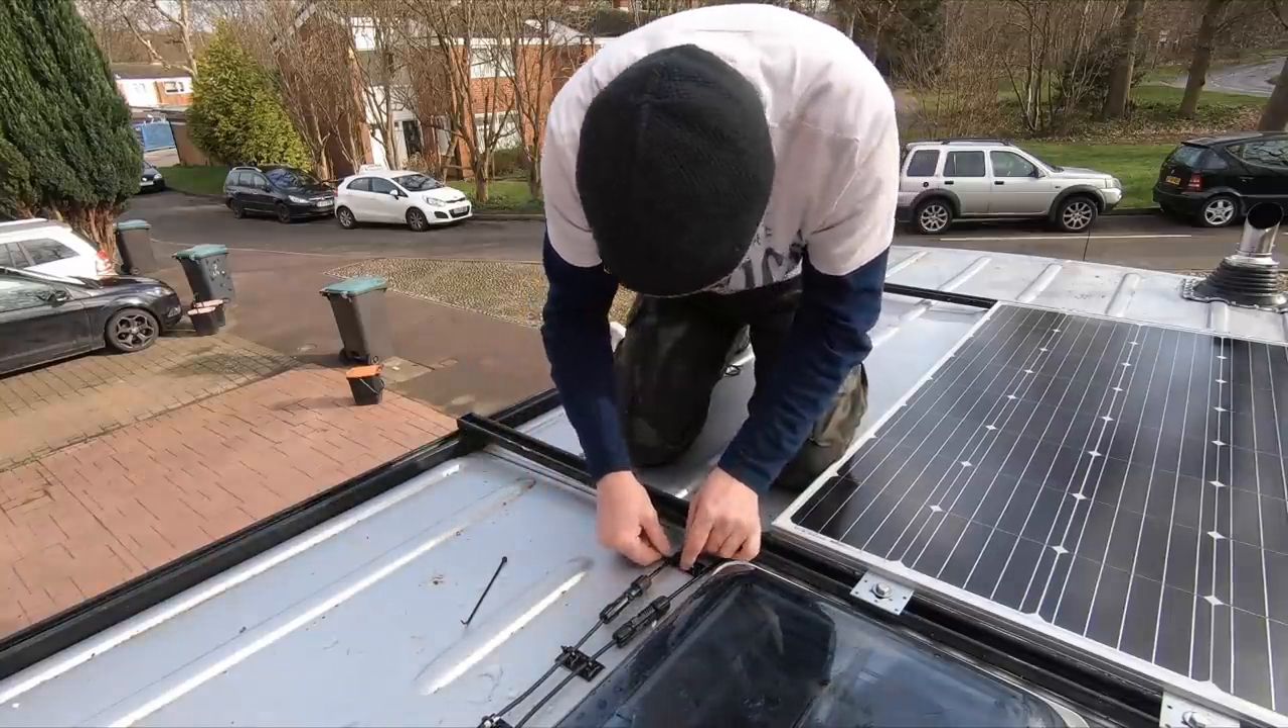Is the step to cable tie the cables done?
No.